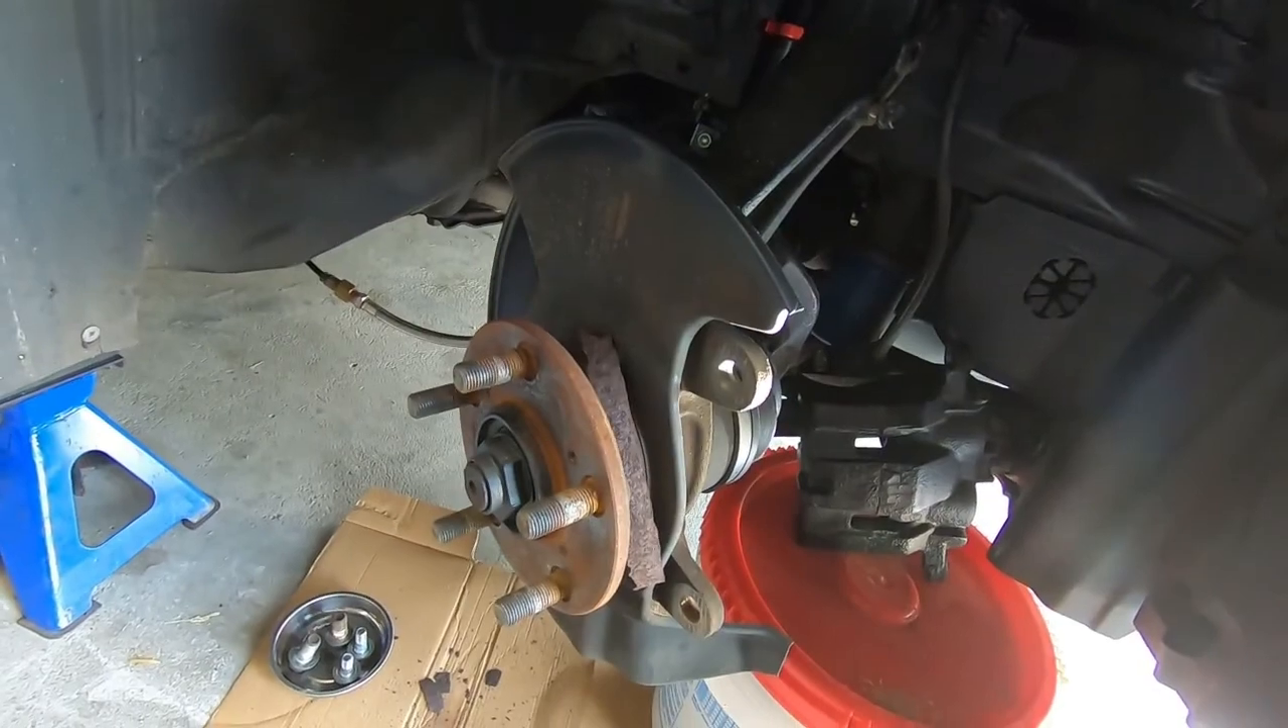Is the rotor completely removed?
Yes.